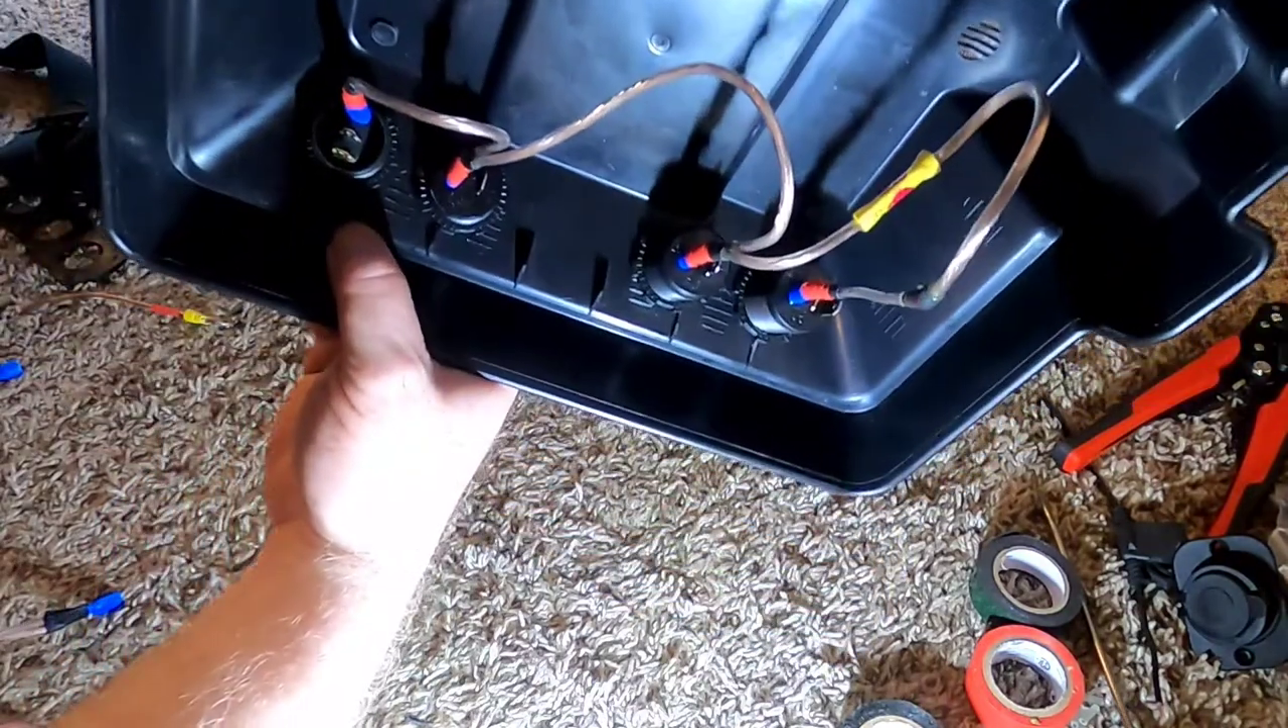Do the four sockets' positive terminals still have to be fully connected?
No.